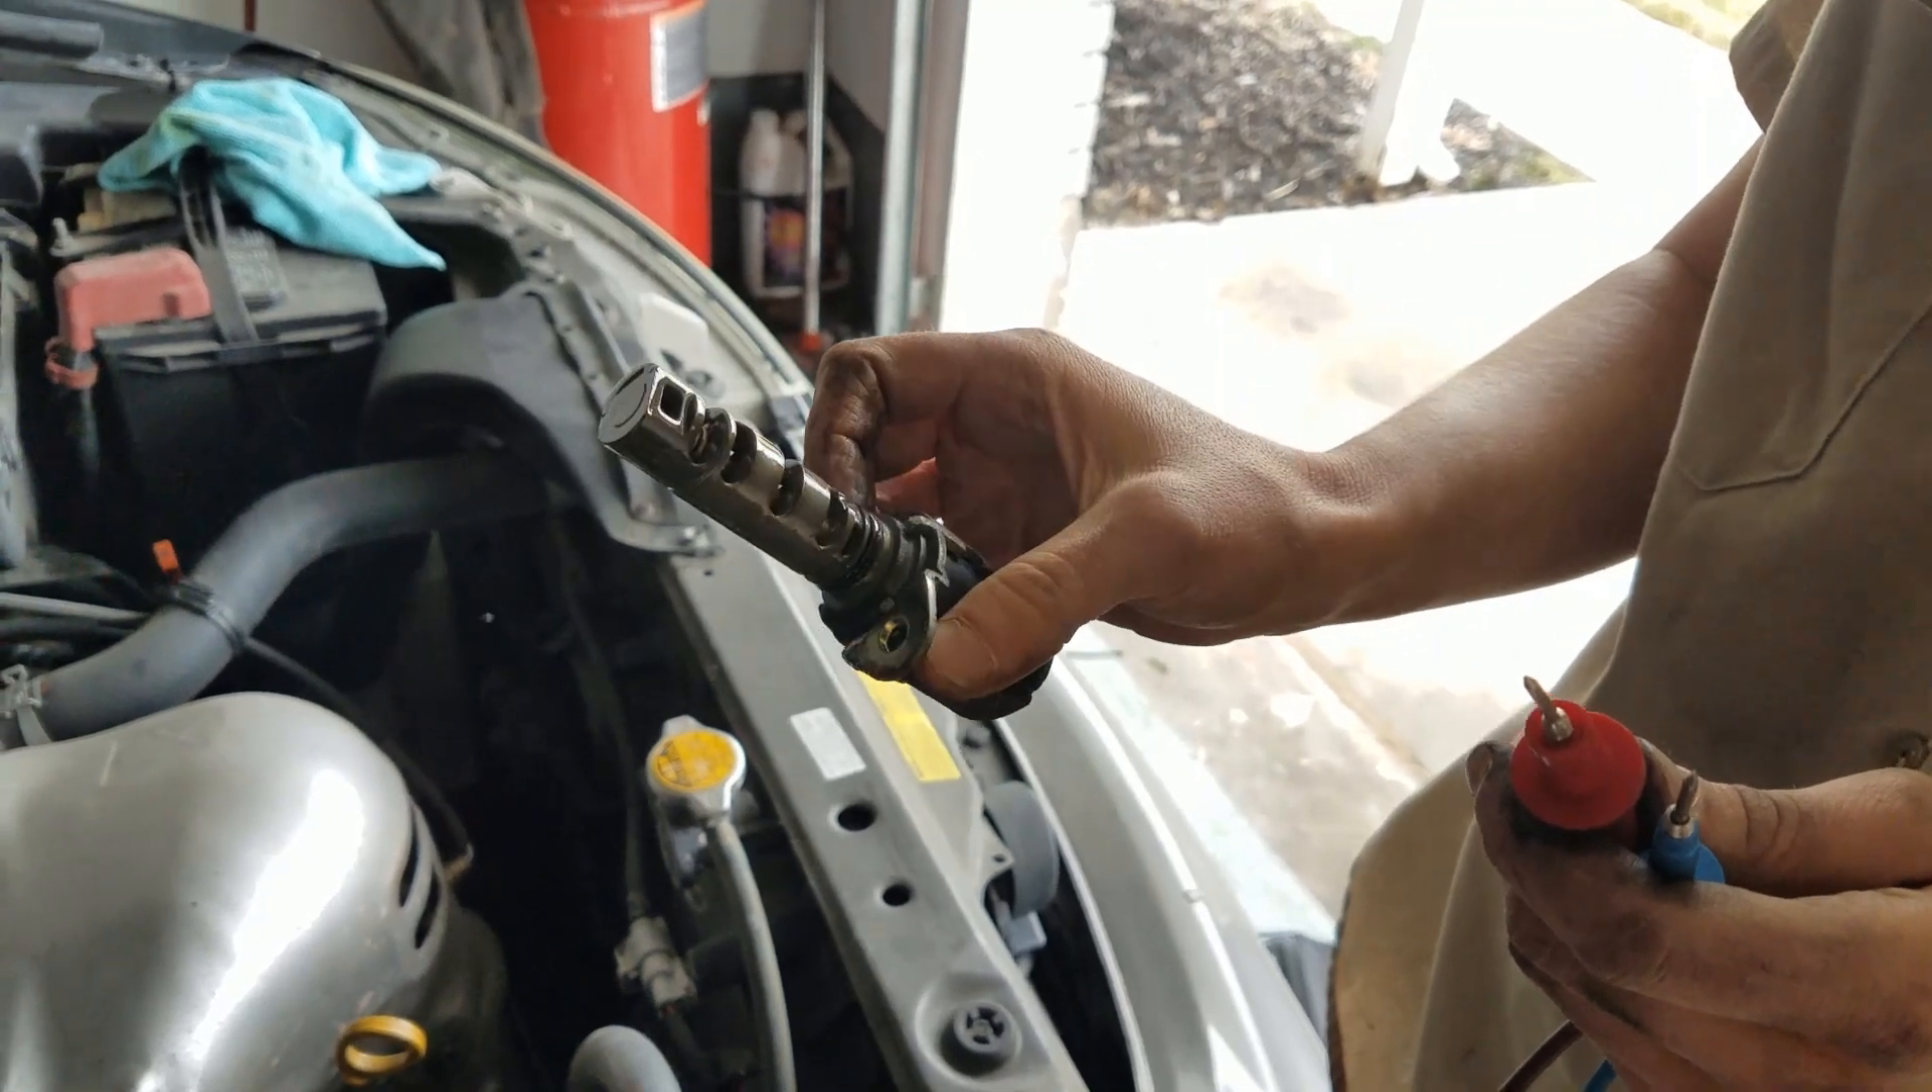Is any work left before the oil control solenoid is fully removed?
No.